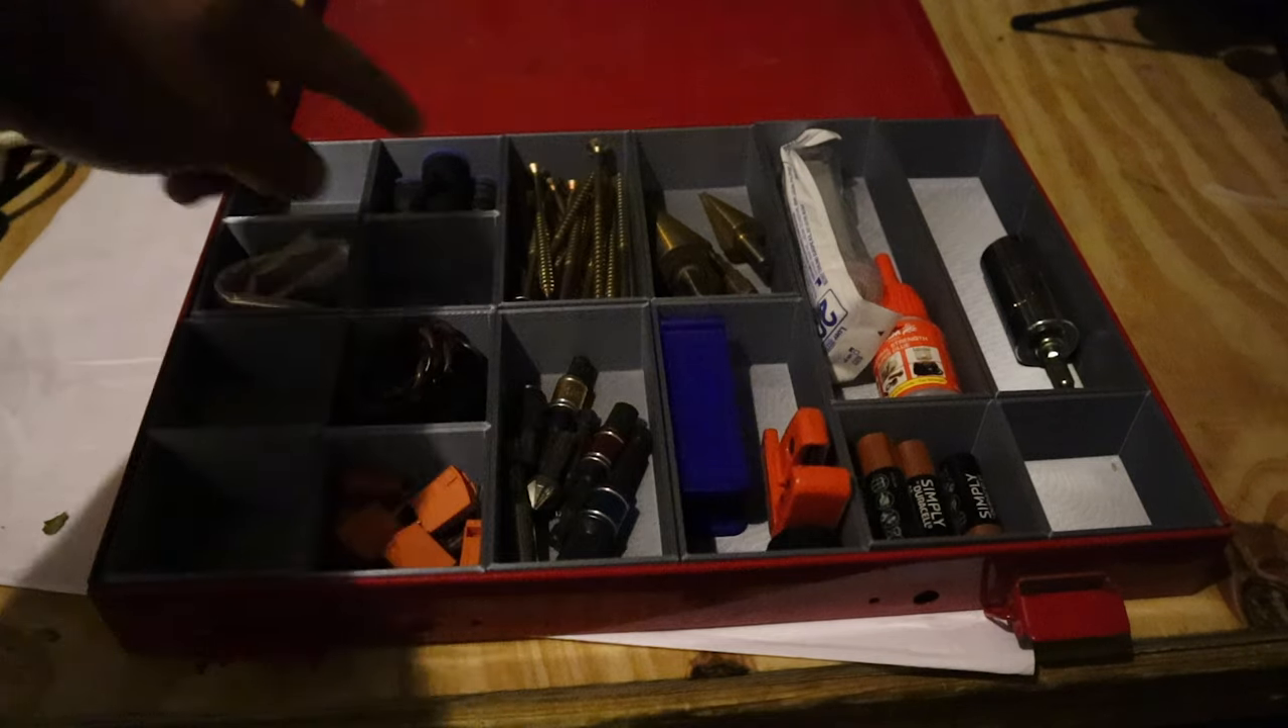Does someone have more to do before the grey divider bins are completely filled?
Yes.